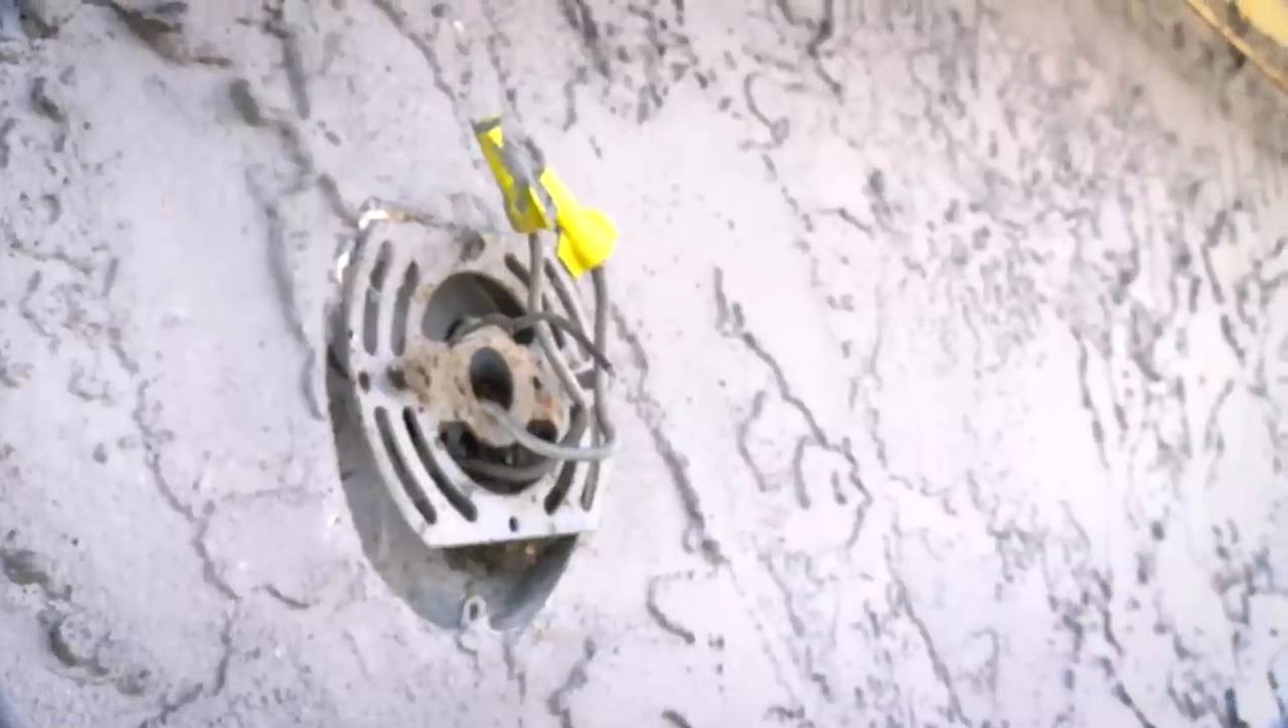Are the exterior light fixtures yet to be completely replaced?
Yes.